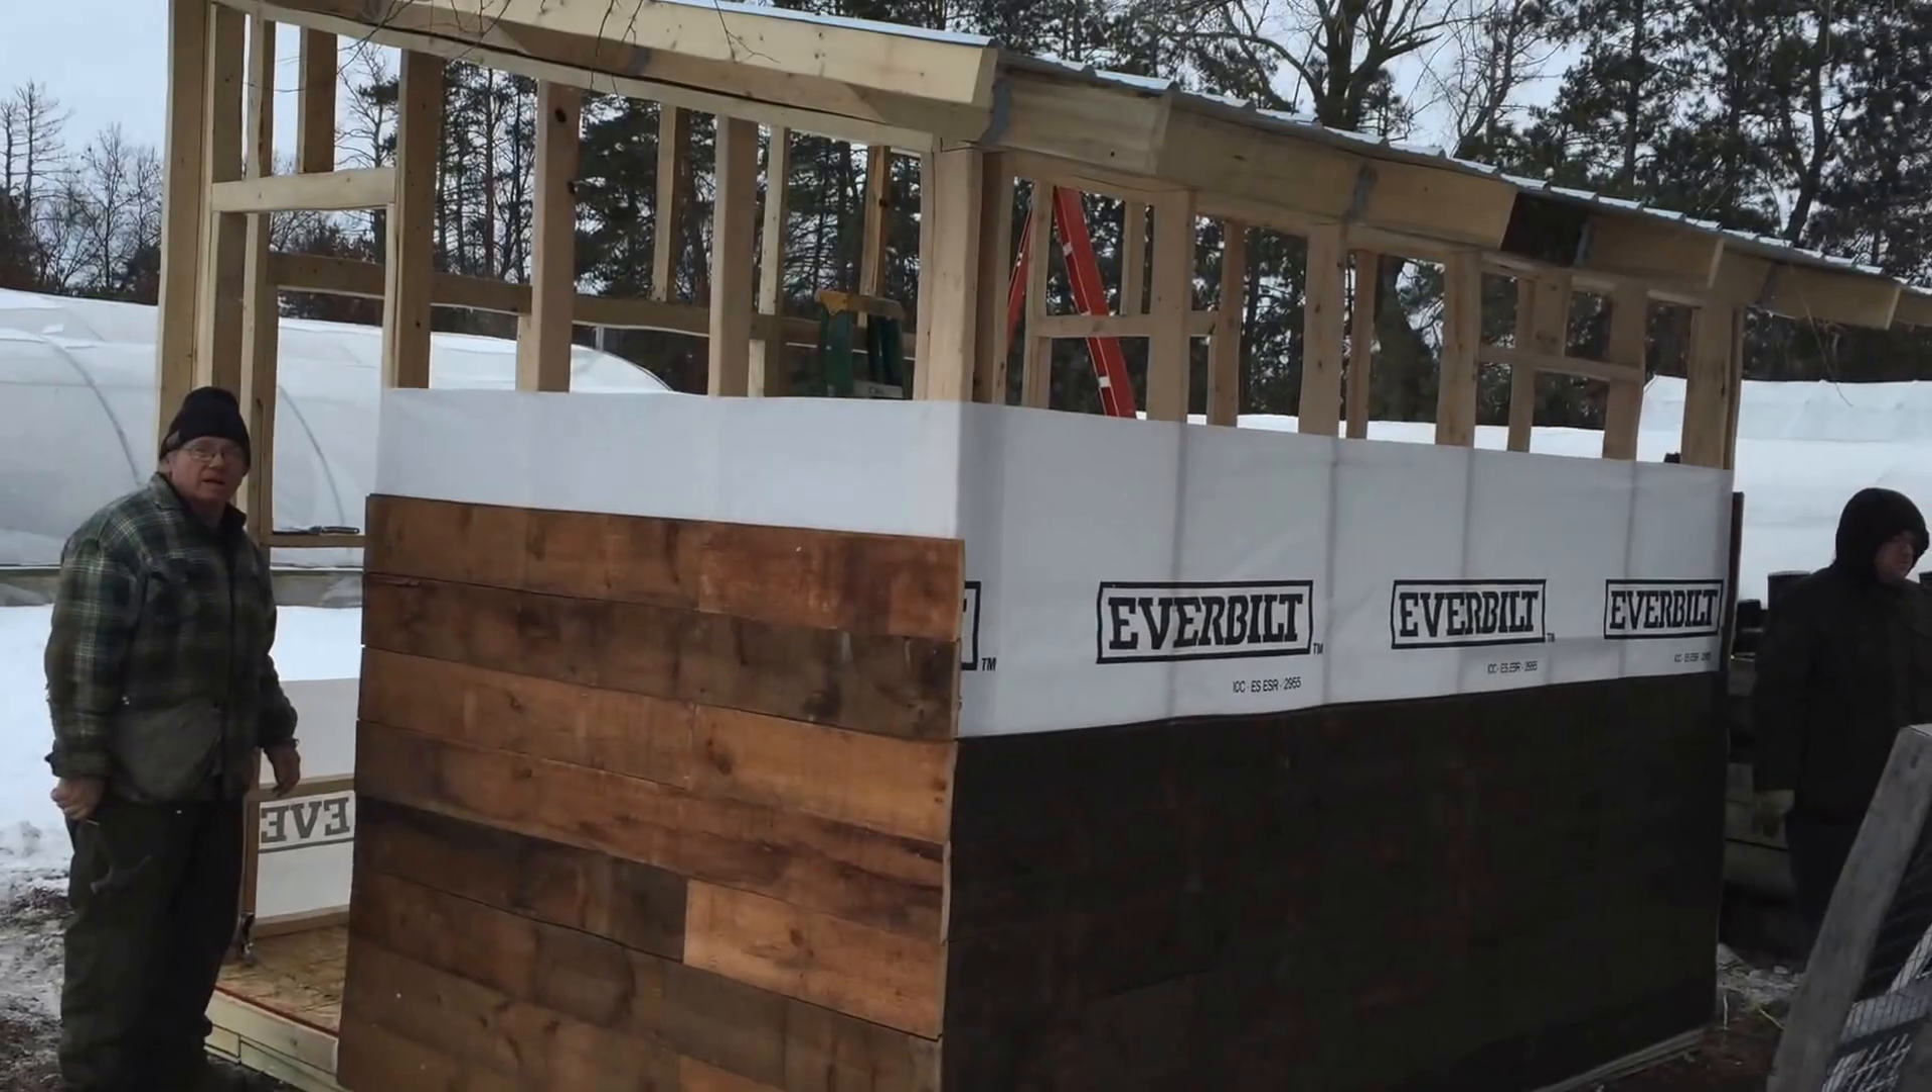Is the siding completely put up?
No.